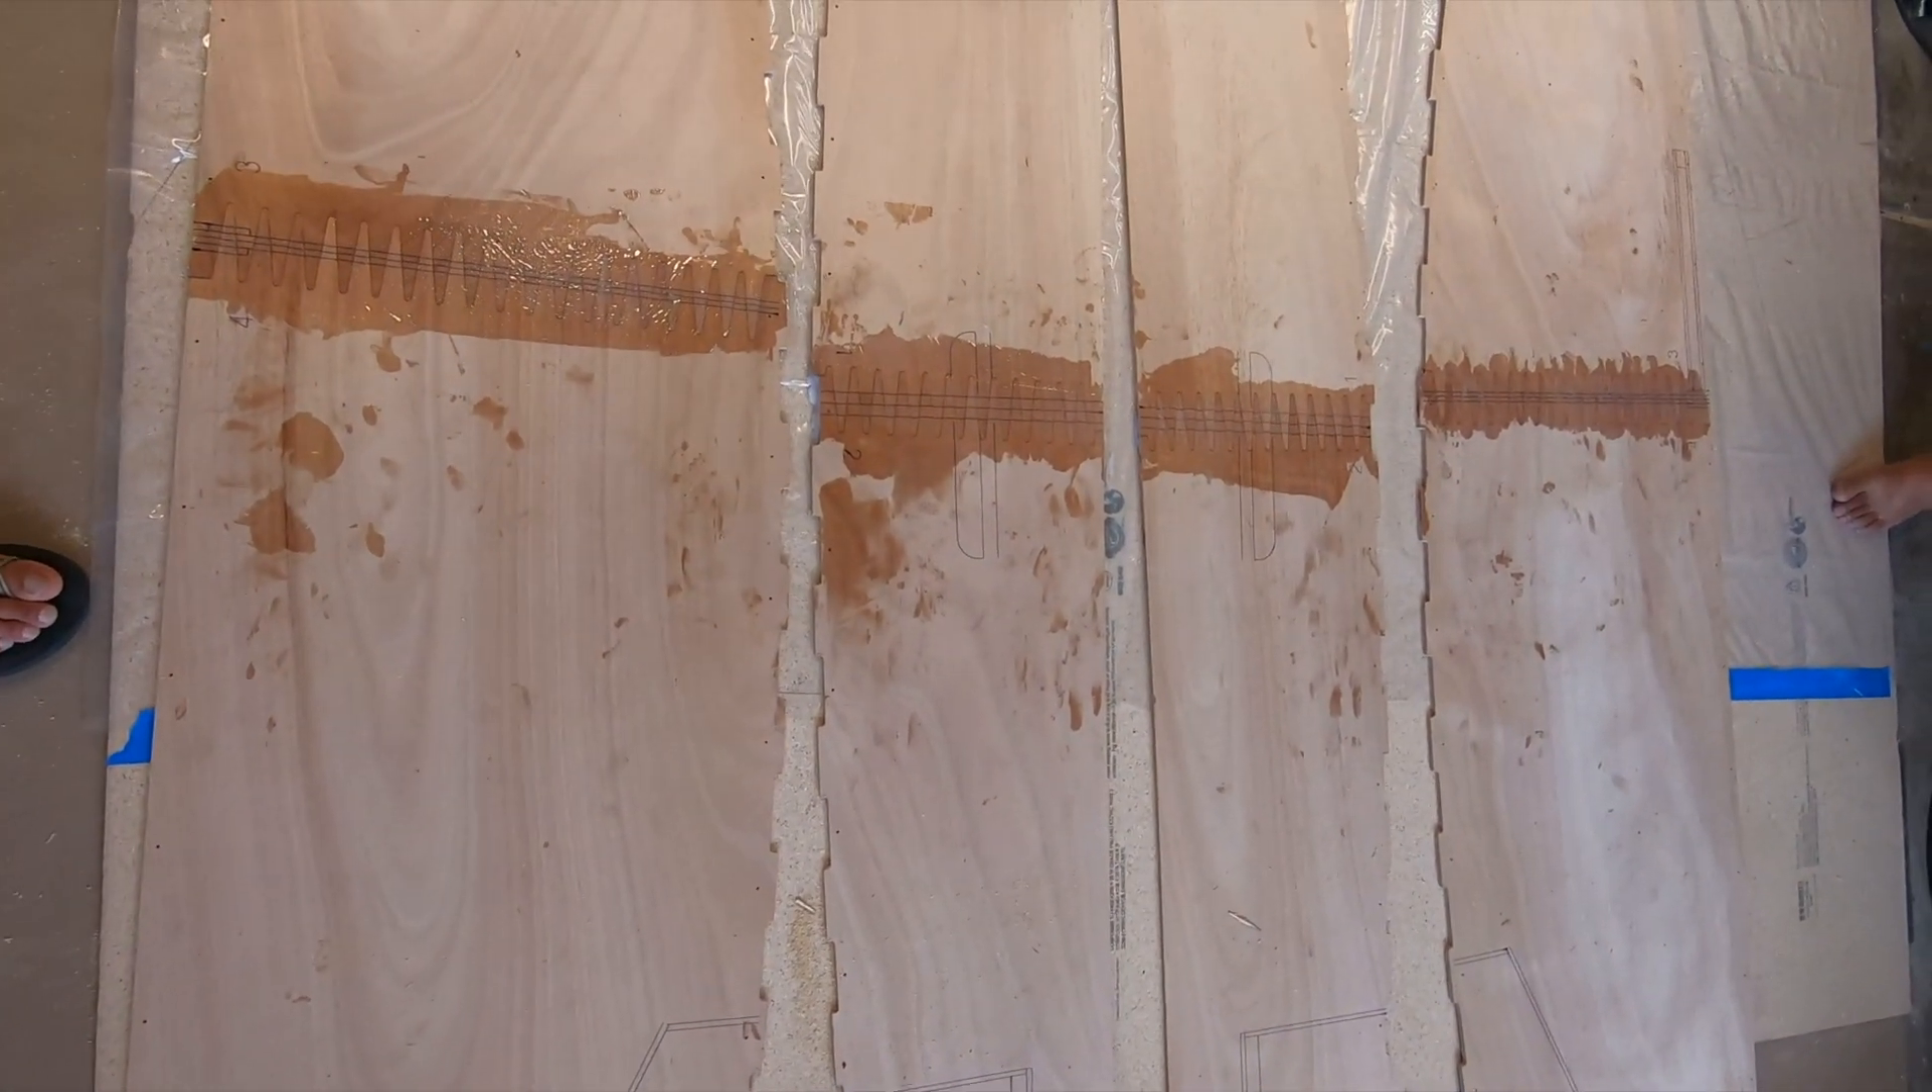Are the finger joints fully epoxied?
Yes.